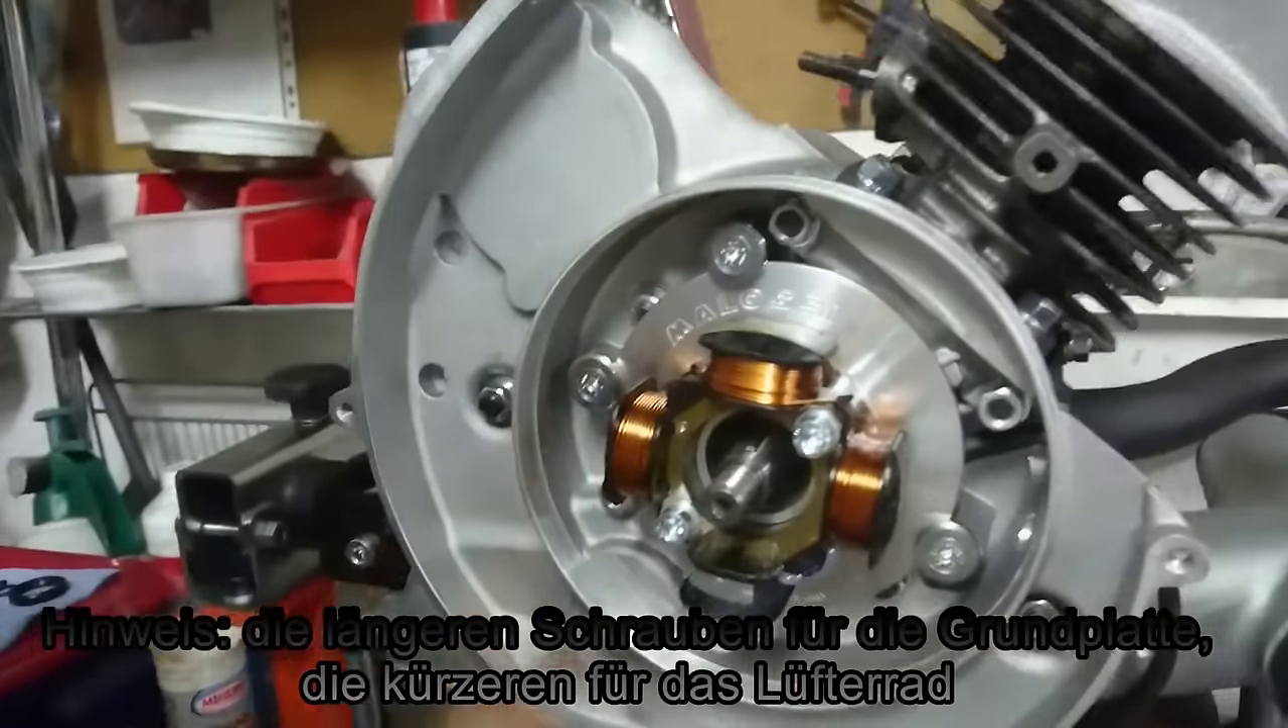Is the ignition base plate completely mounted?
Yes.